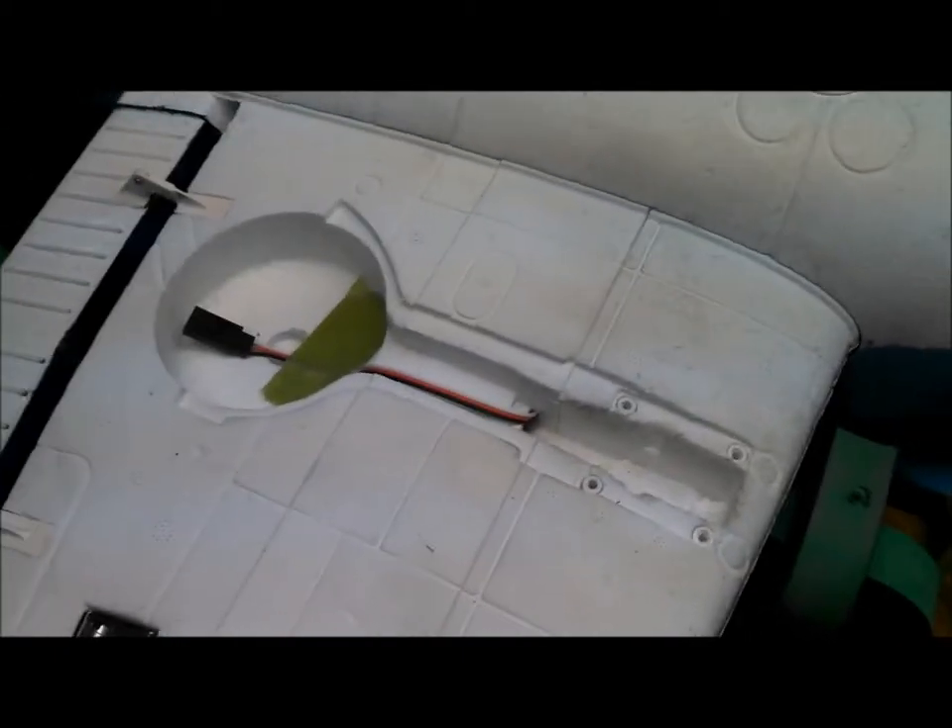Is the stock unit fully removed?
Yes.